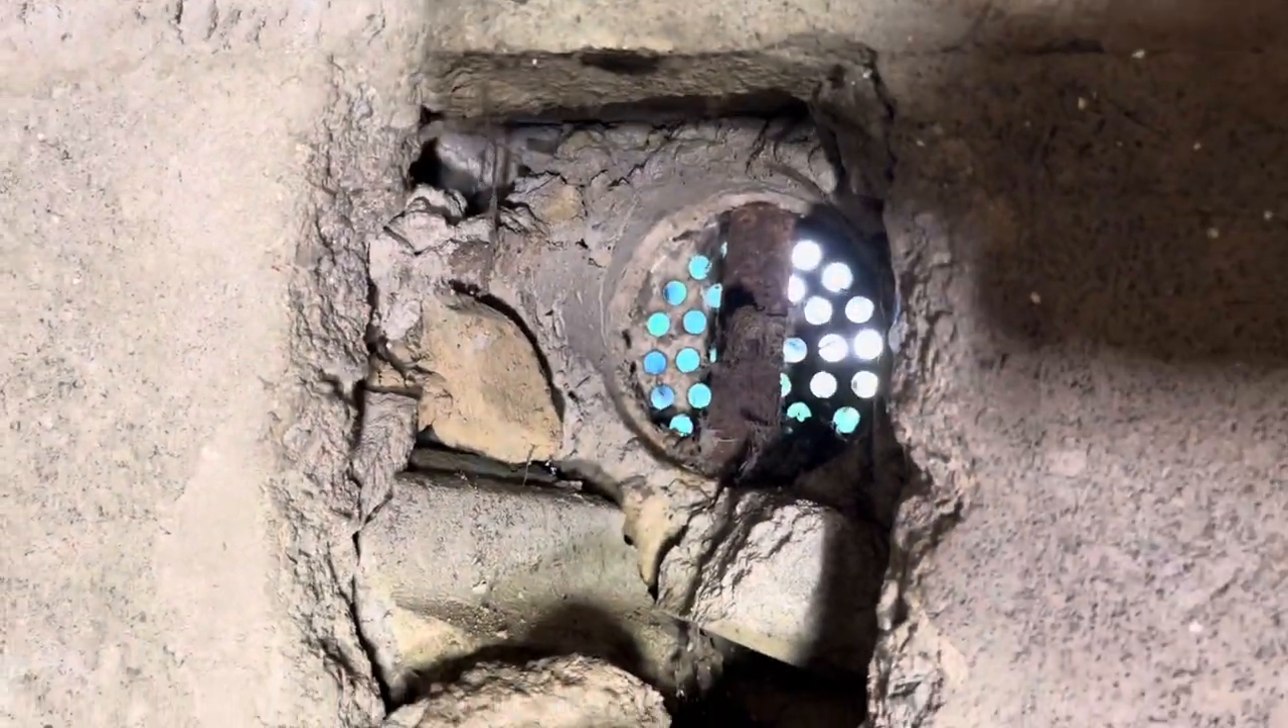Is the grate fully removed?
No.